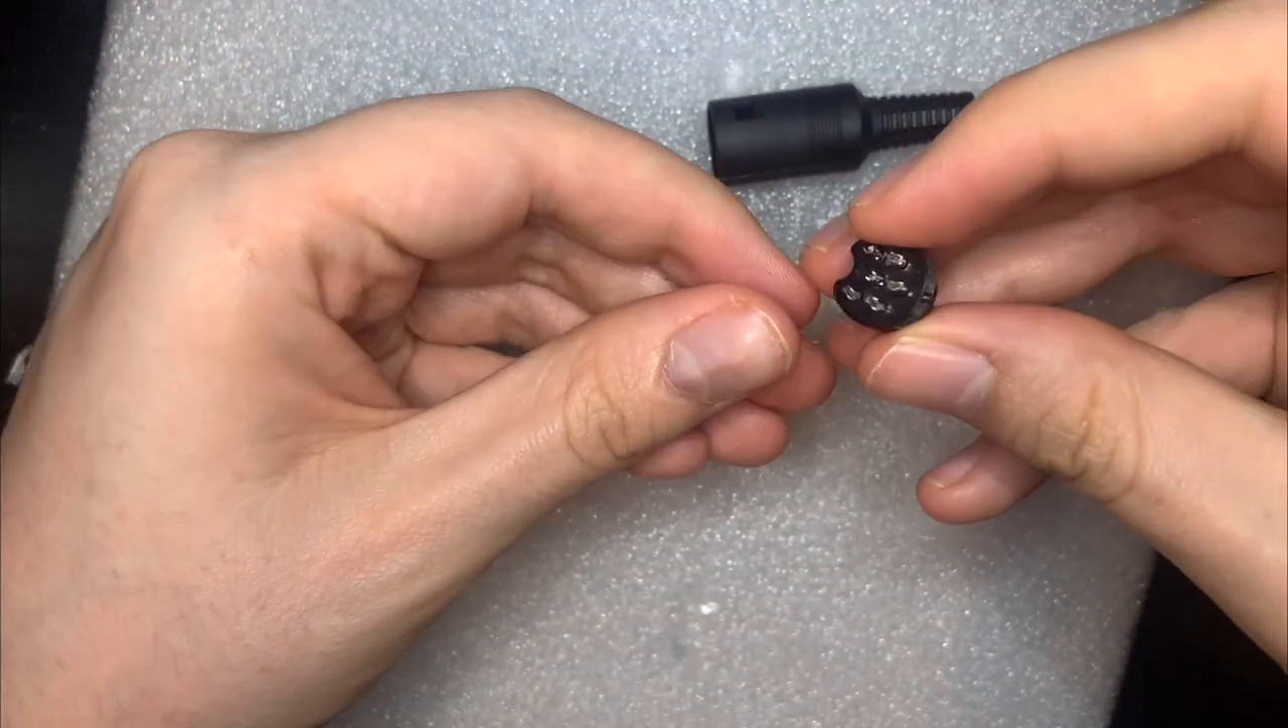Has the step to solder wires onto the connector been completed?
No.